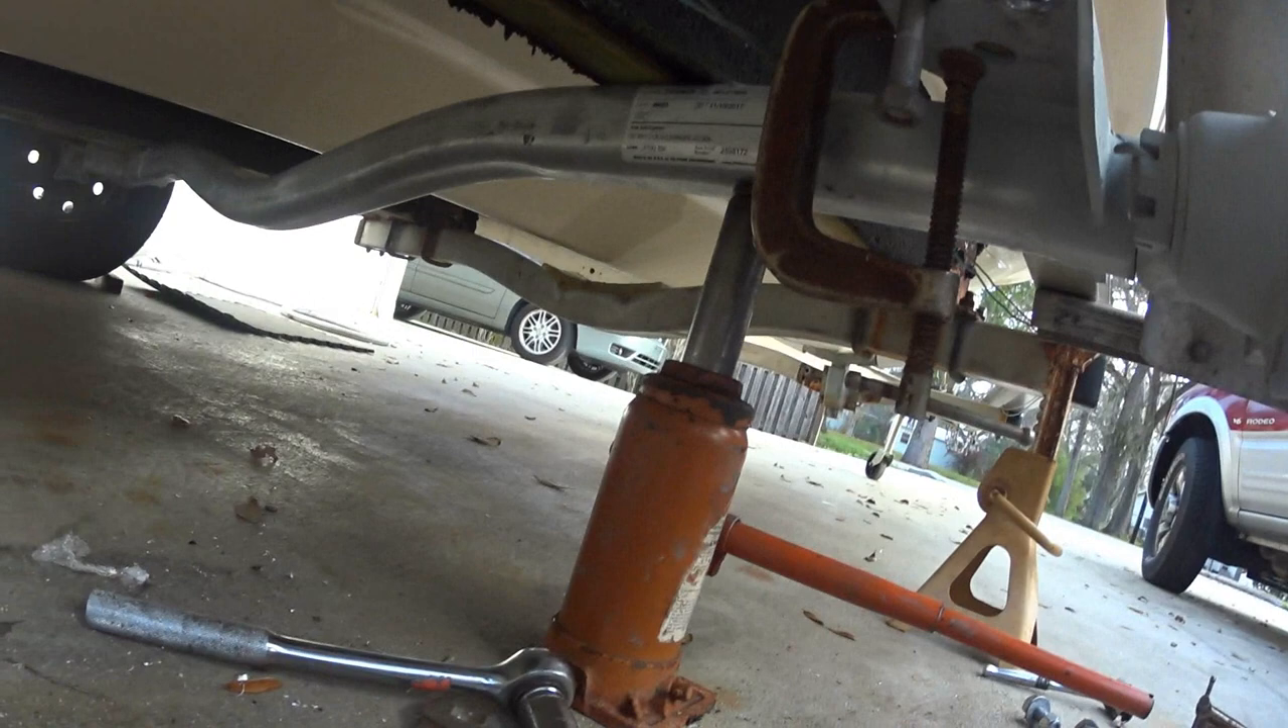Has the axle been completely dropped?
No.